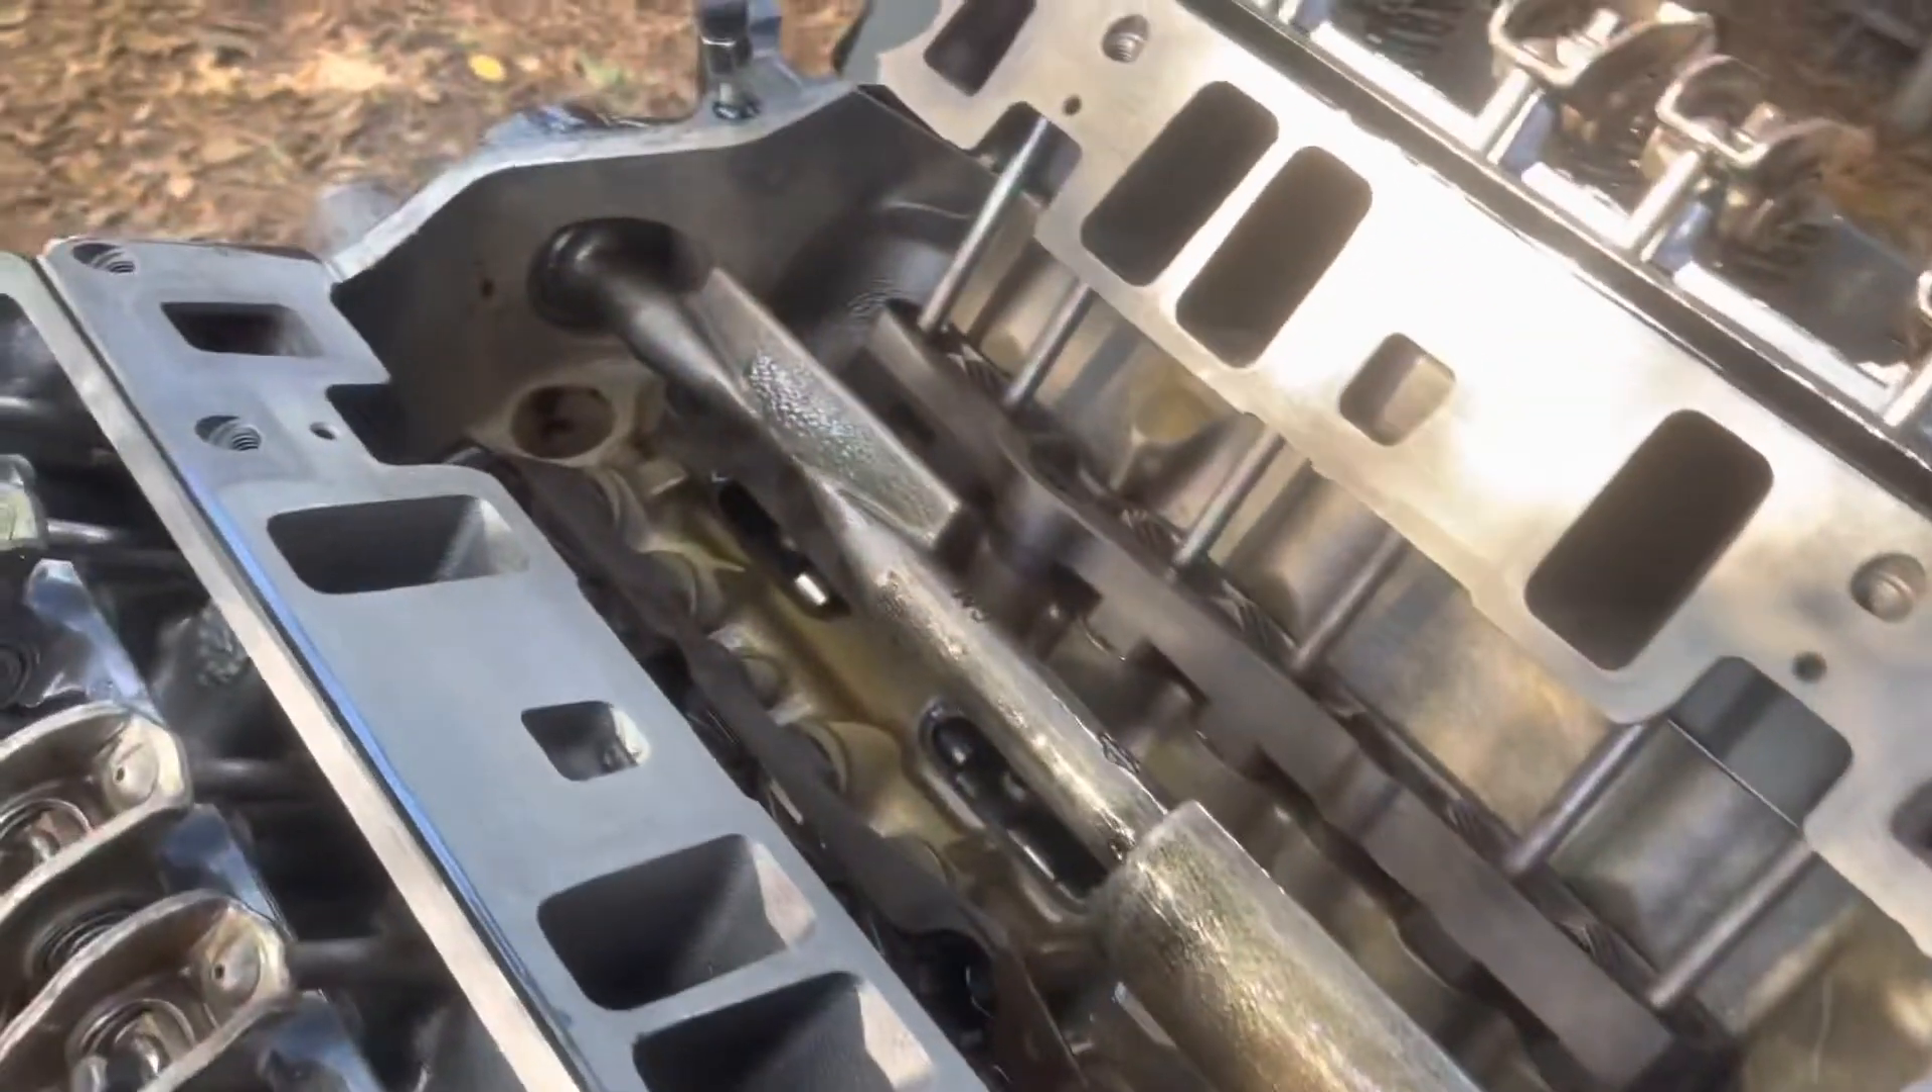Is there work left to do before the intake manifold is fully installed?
Yes.